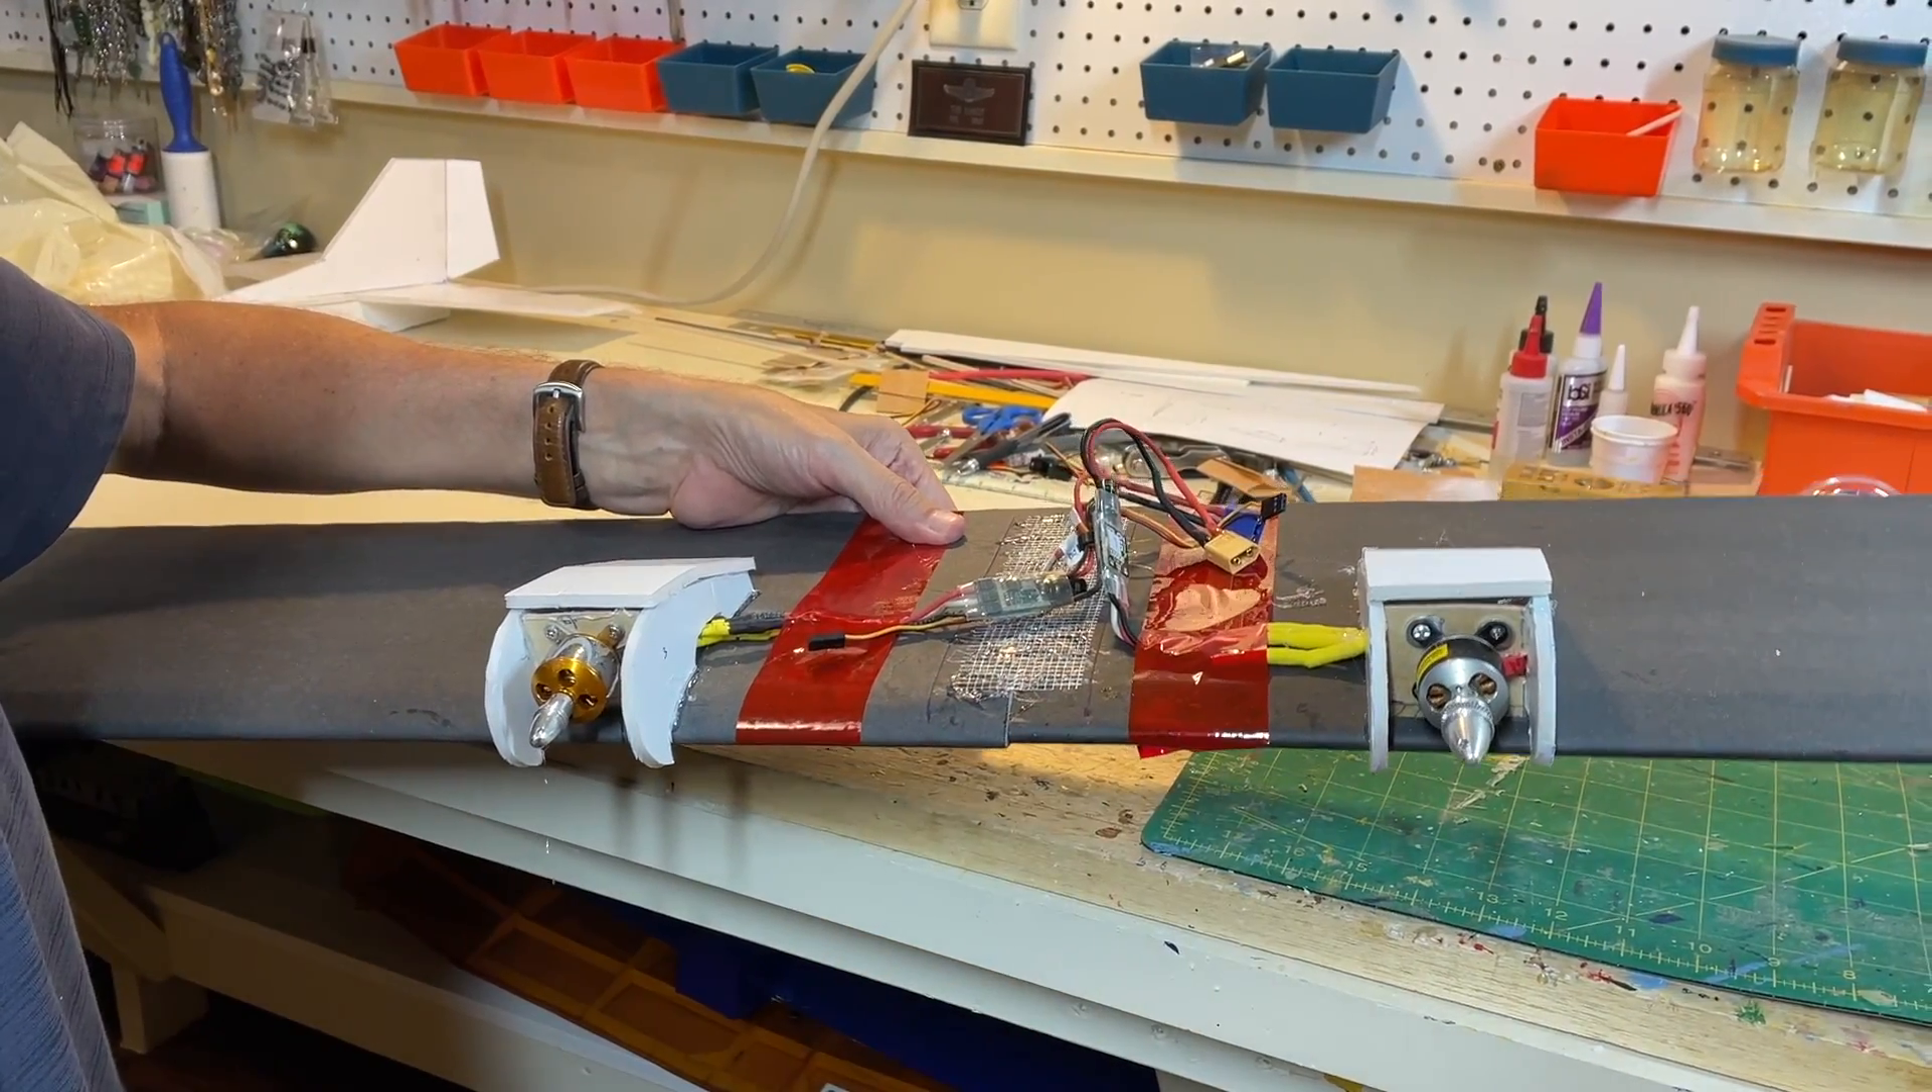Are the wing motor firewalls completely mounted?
Yes.